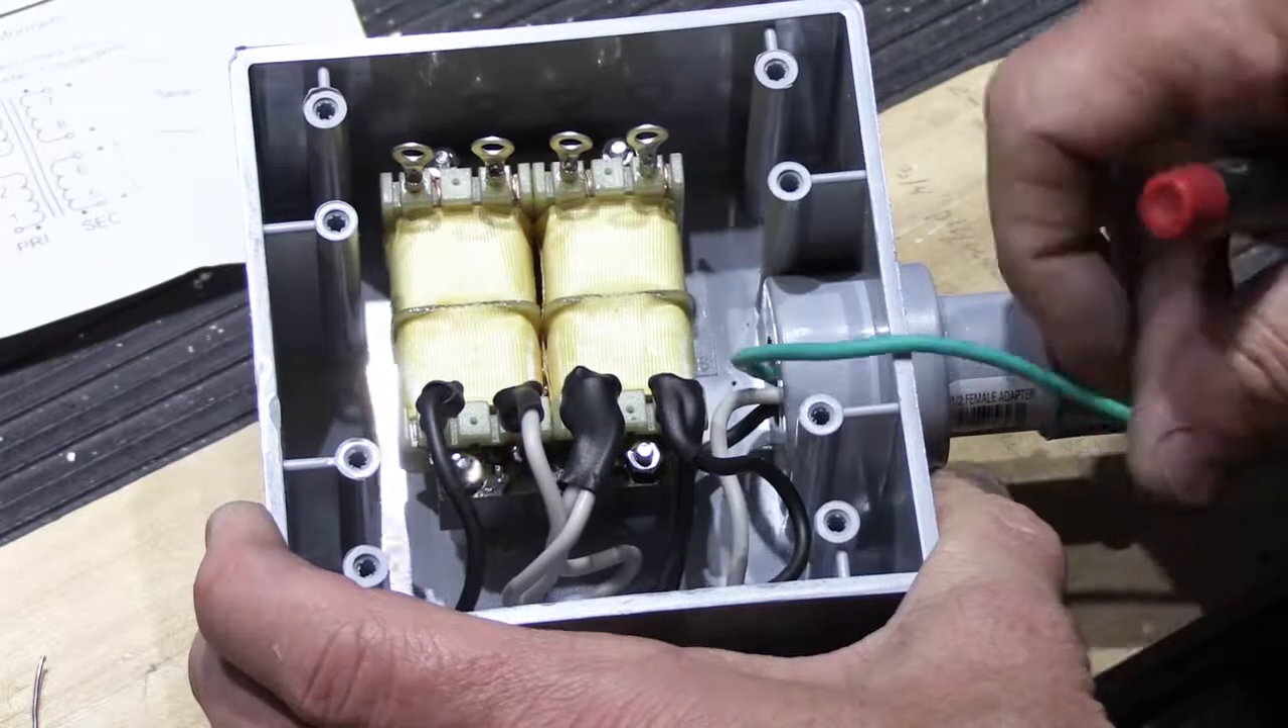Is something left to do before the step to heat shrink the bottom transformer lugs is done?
No.